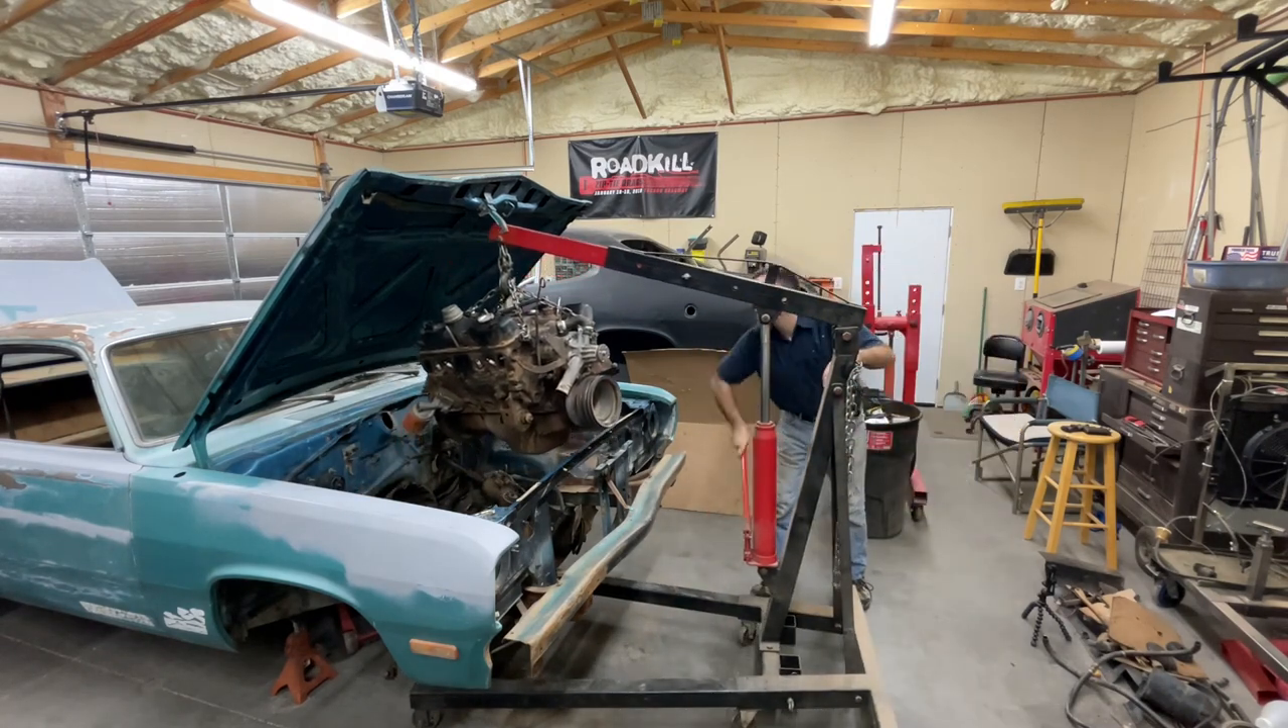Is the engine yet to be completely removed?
Yes.